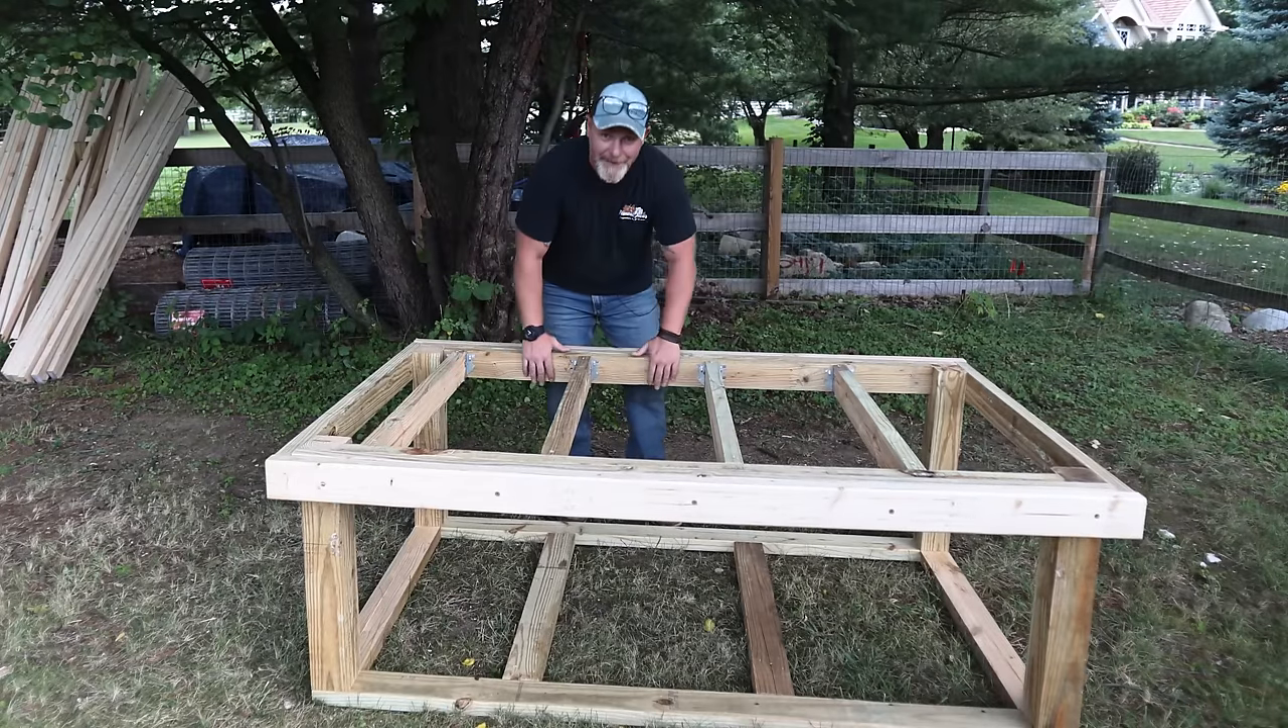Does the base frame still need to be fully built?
No.